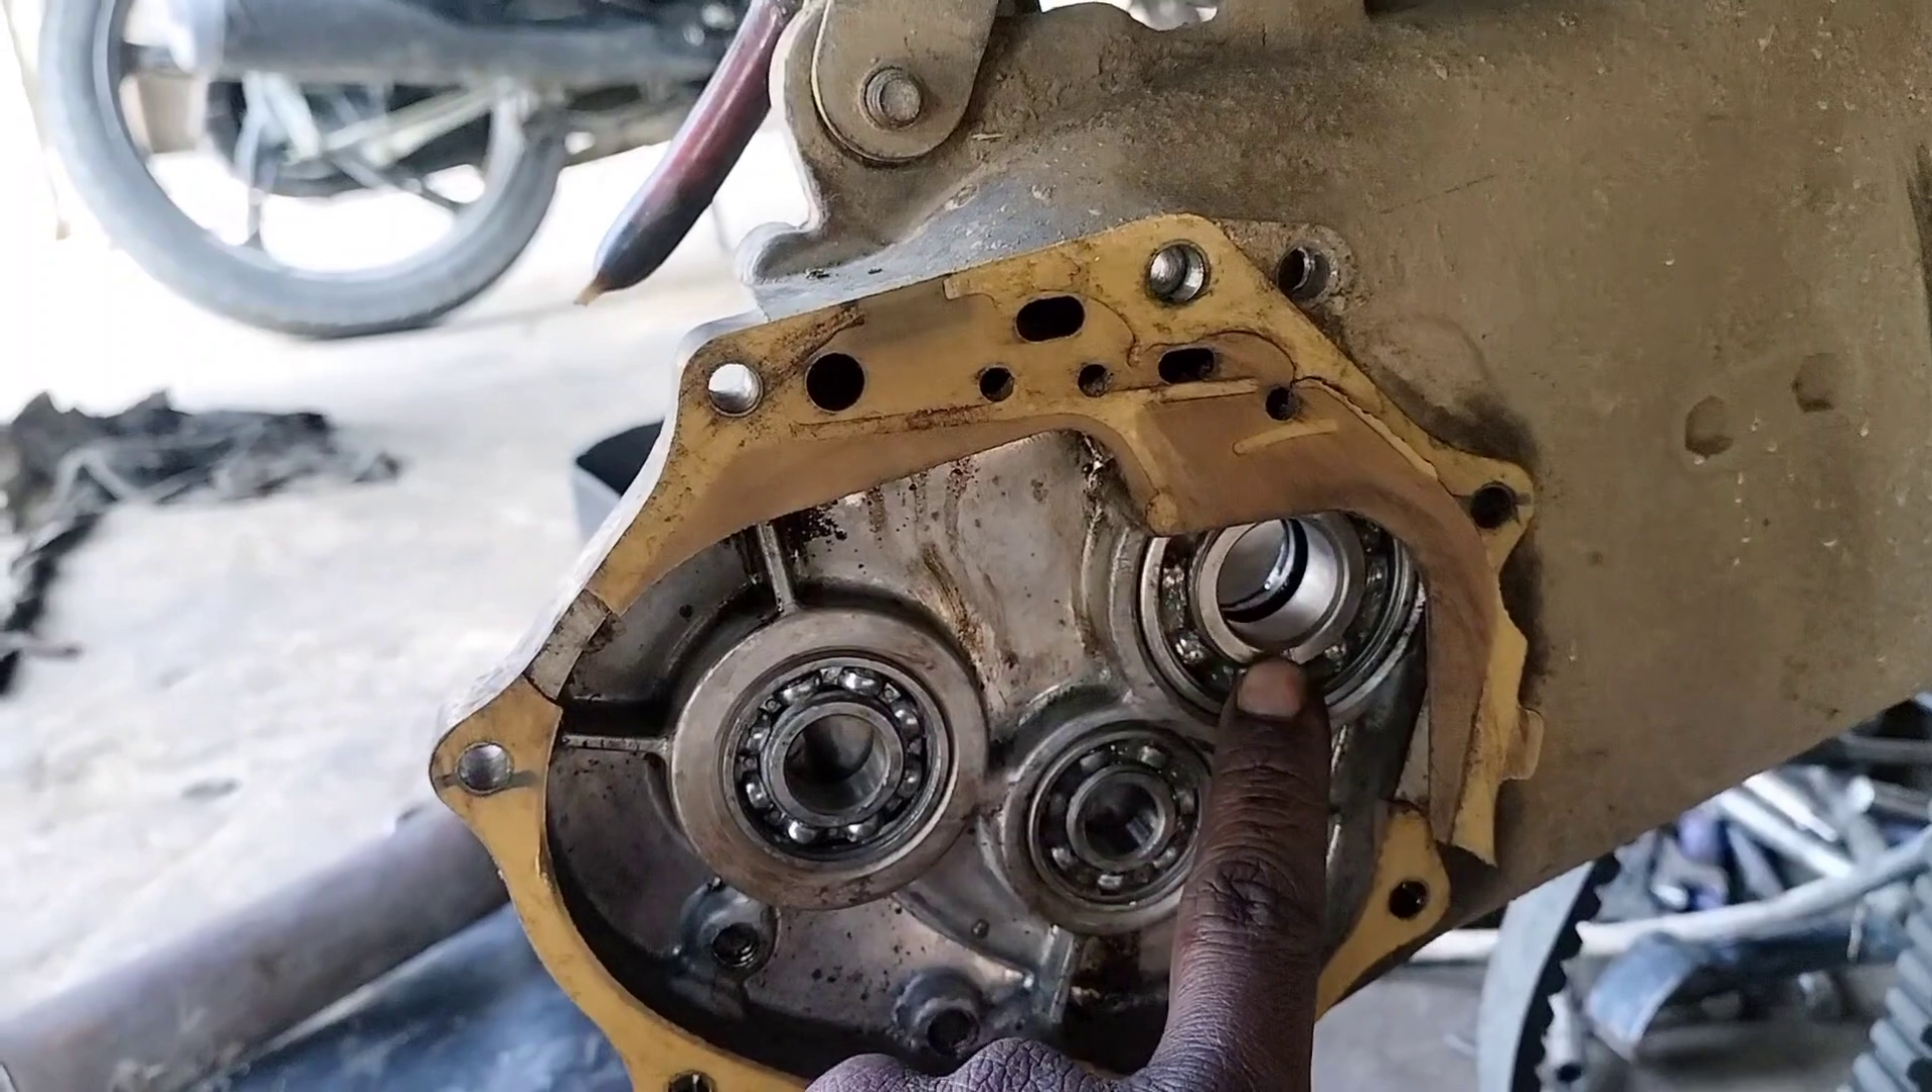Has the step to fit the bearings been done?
Yes.